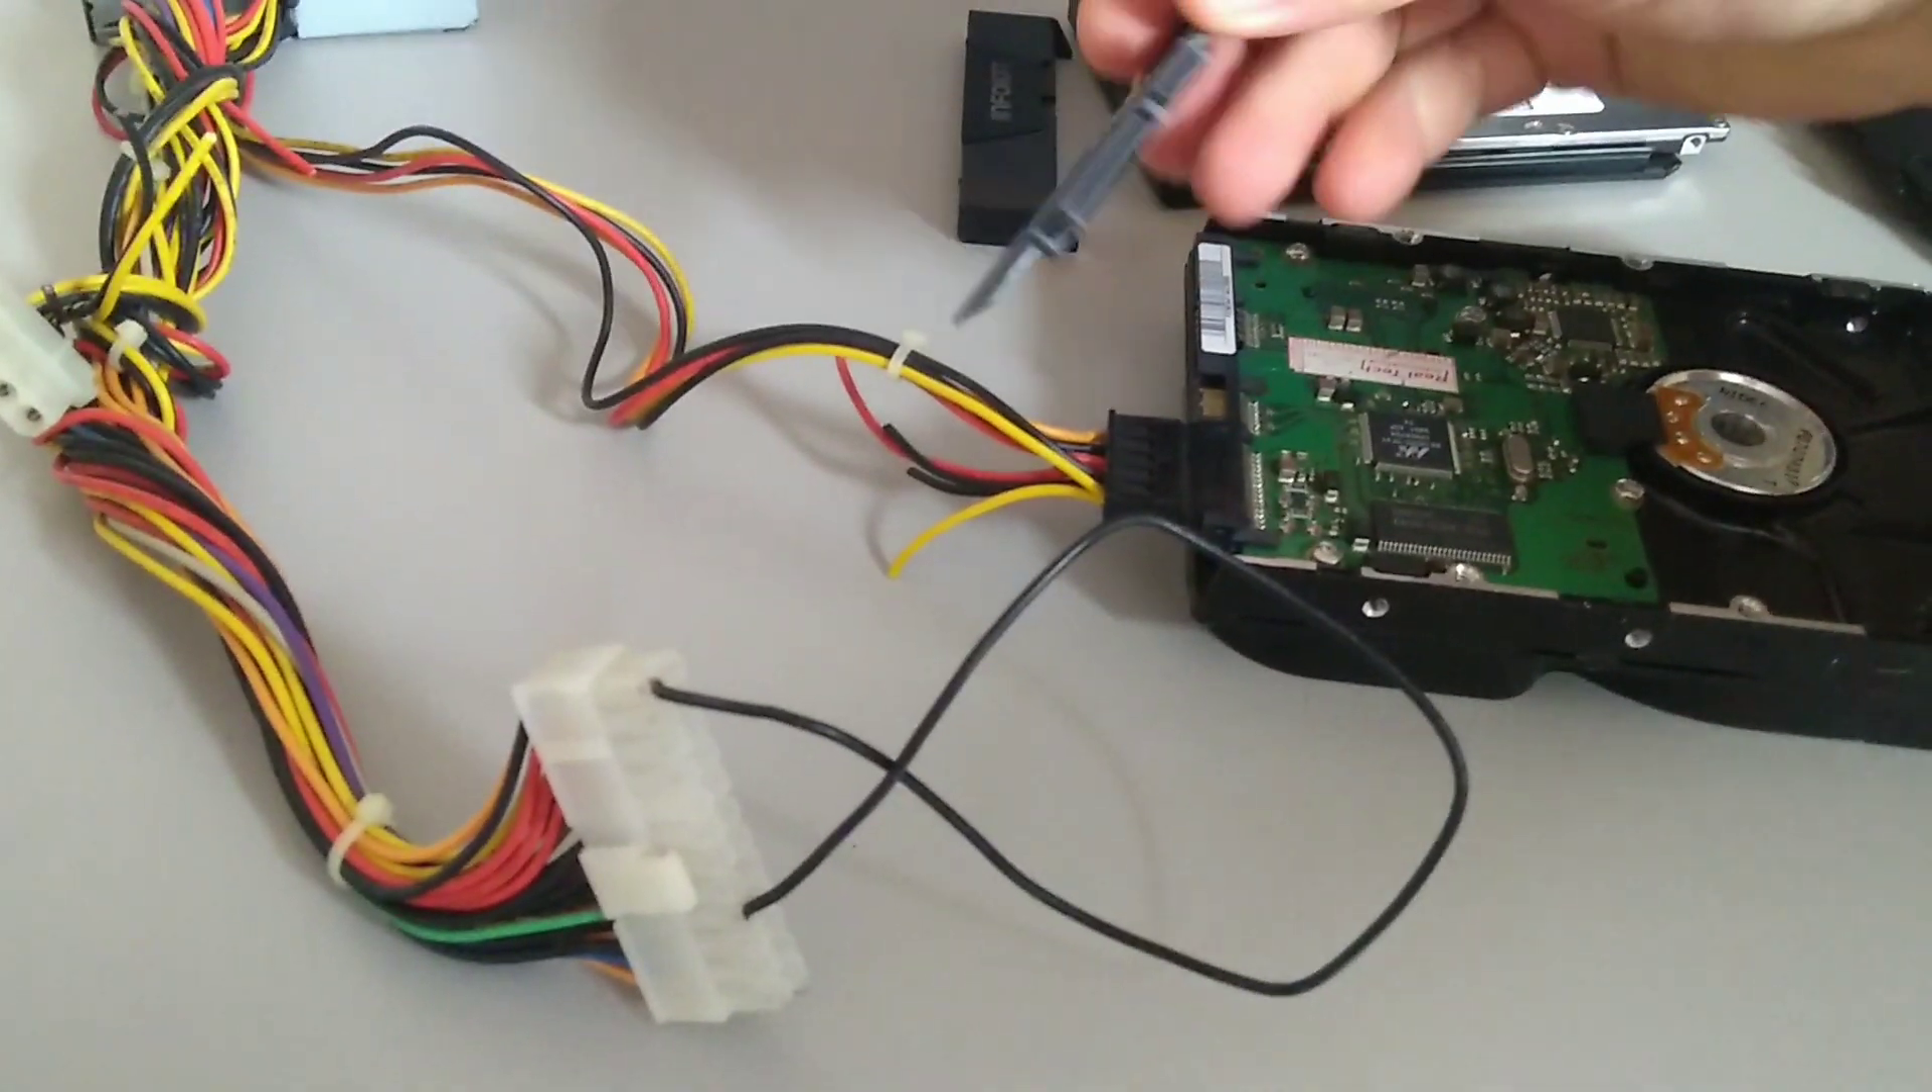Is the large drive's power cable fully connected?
Yes.